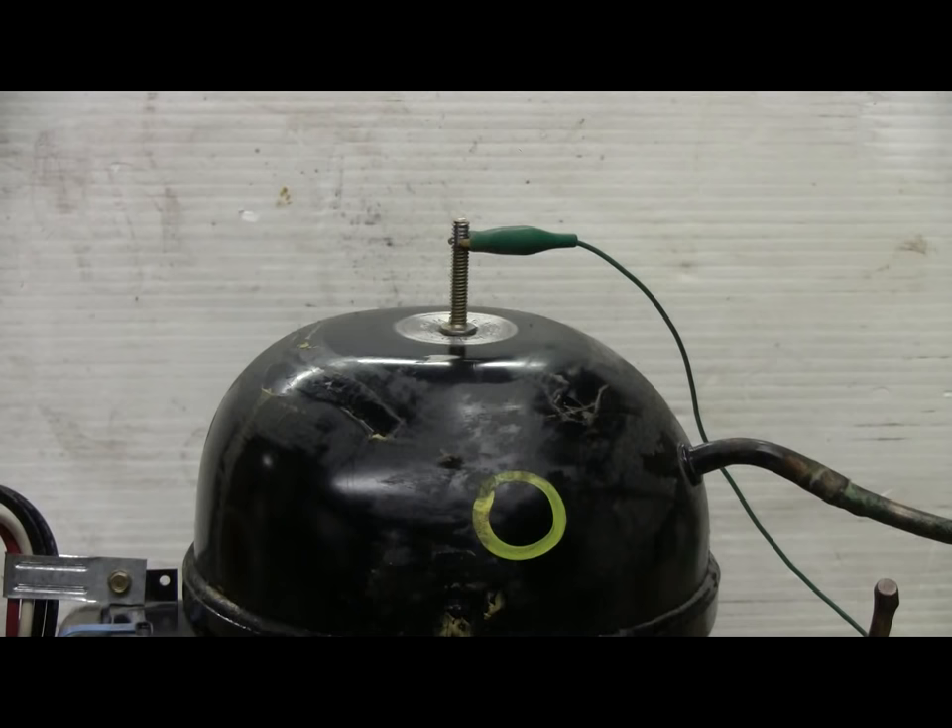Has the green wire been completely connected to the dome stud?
Yes.